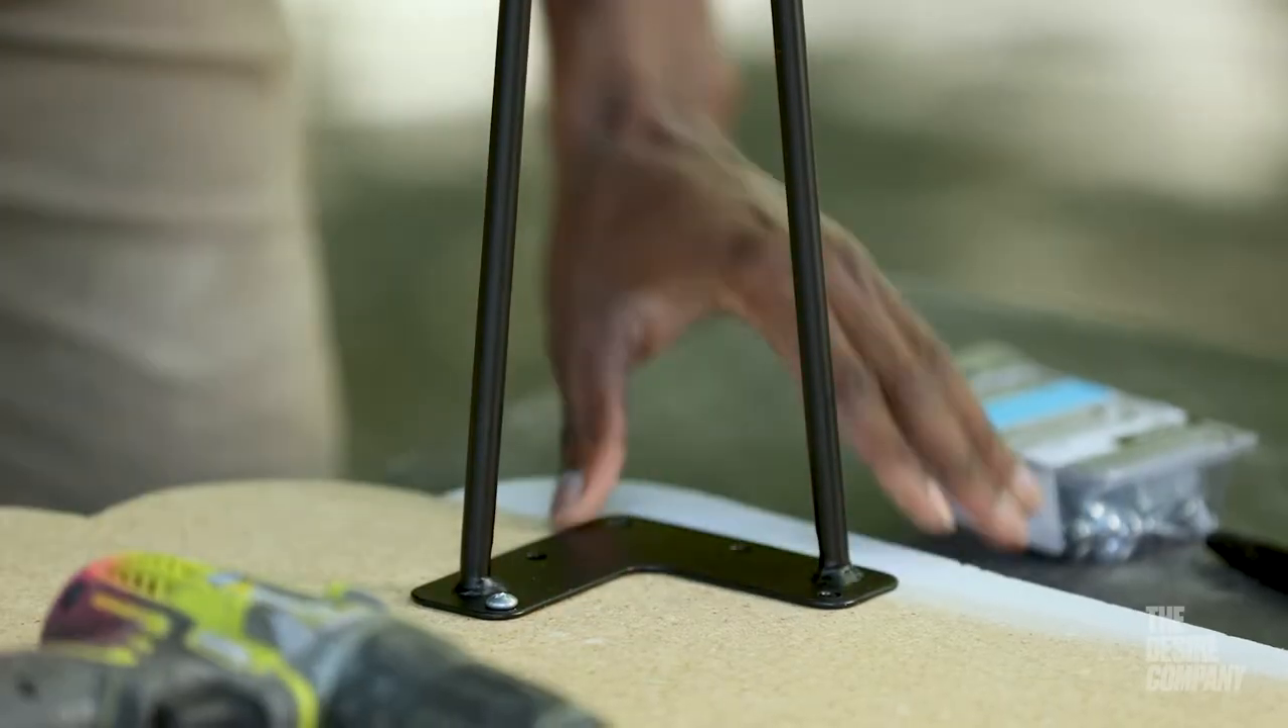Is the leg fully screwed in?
No.